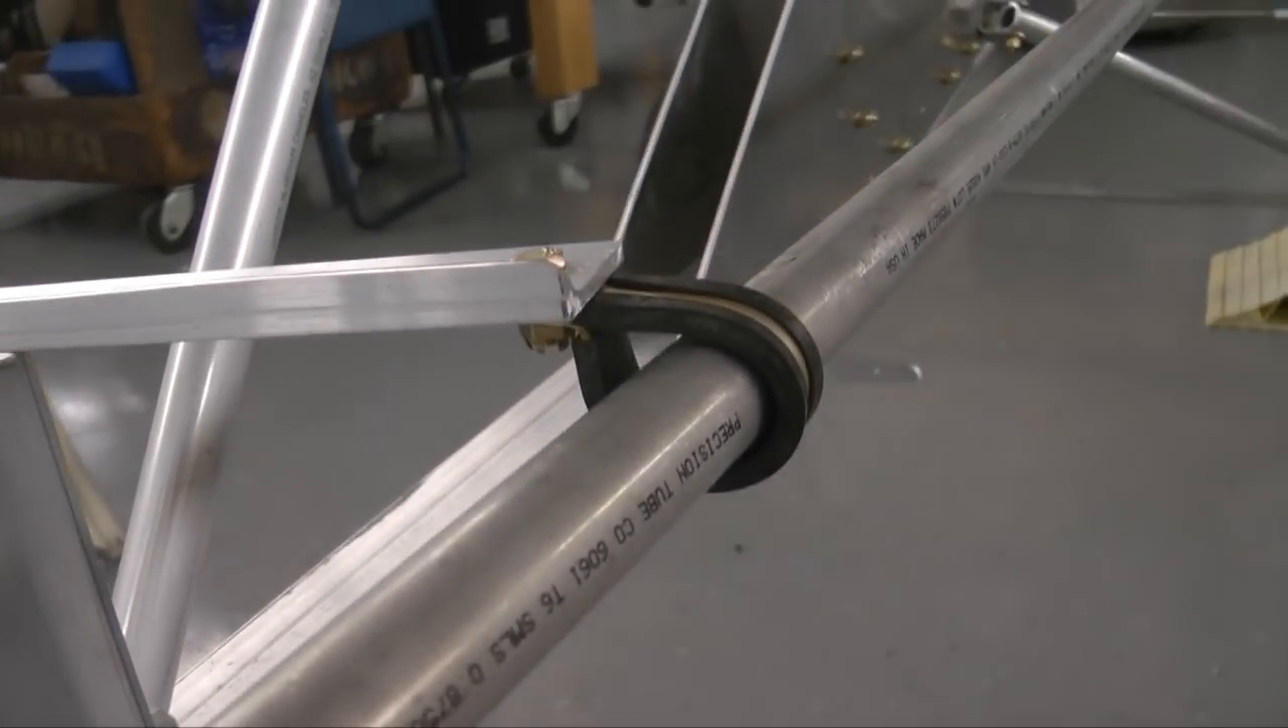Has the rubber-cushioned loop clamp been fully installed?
Yes.